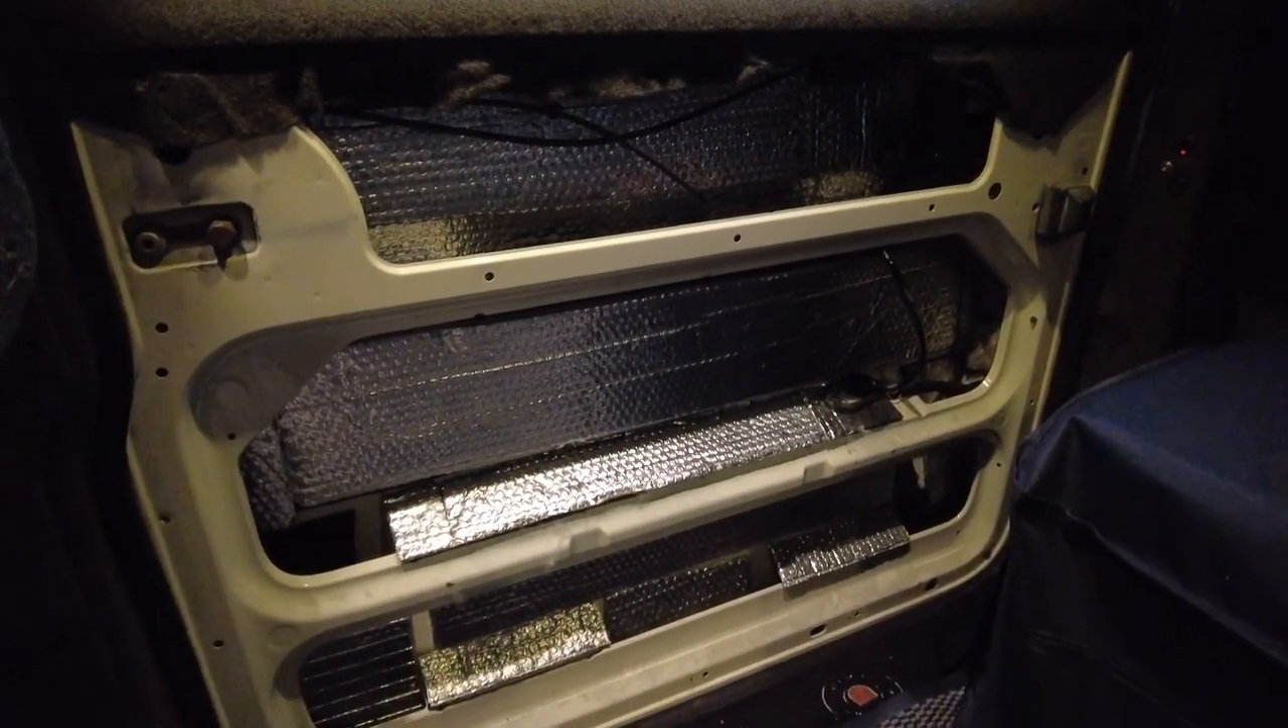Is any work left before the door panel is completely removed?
No.